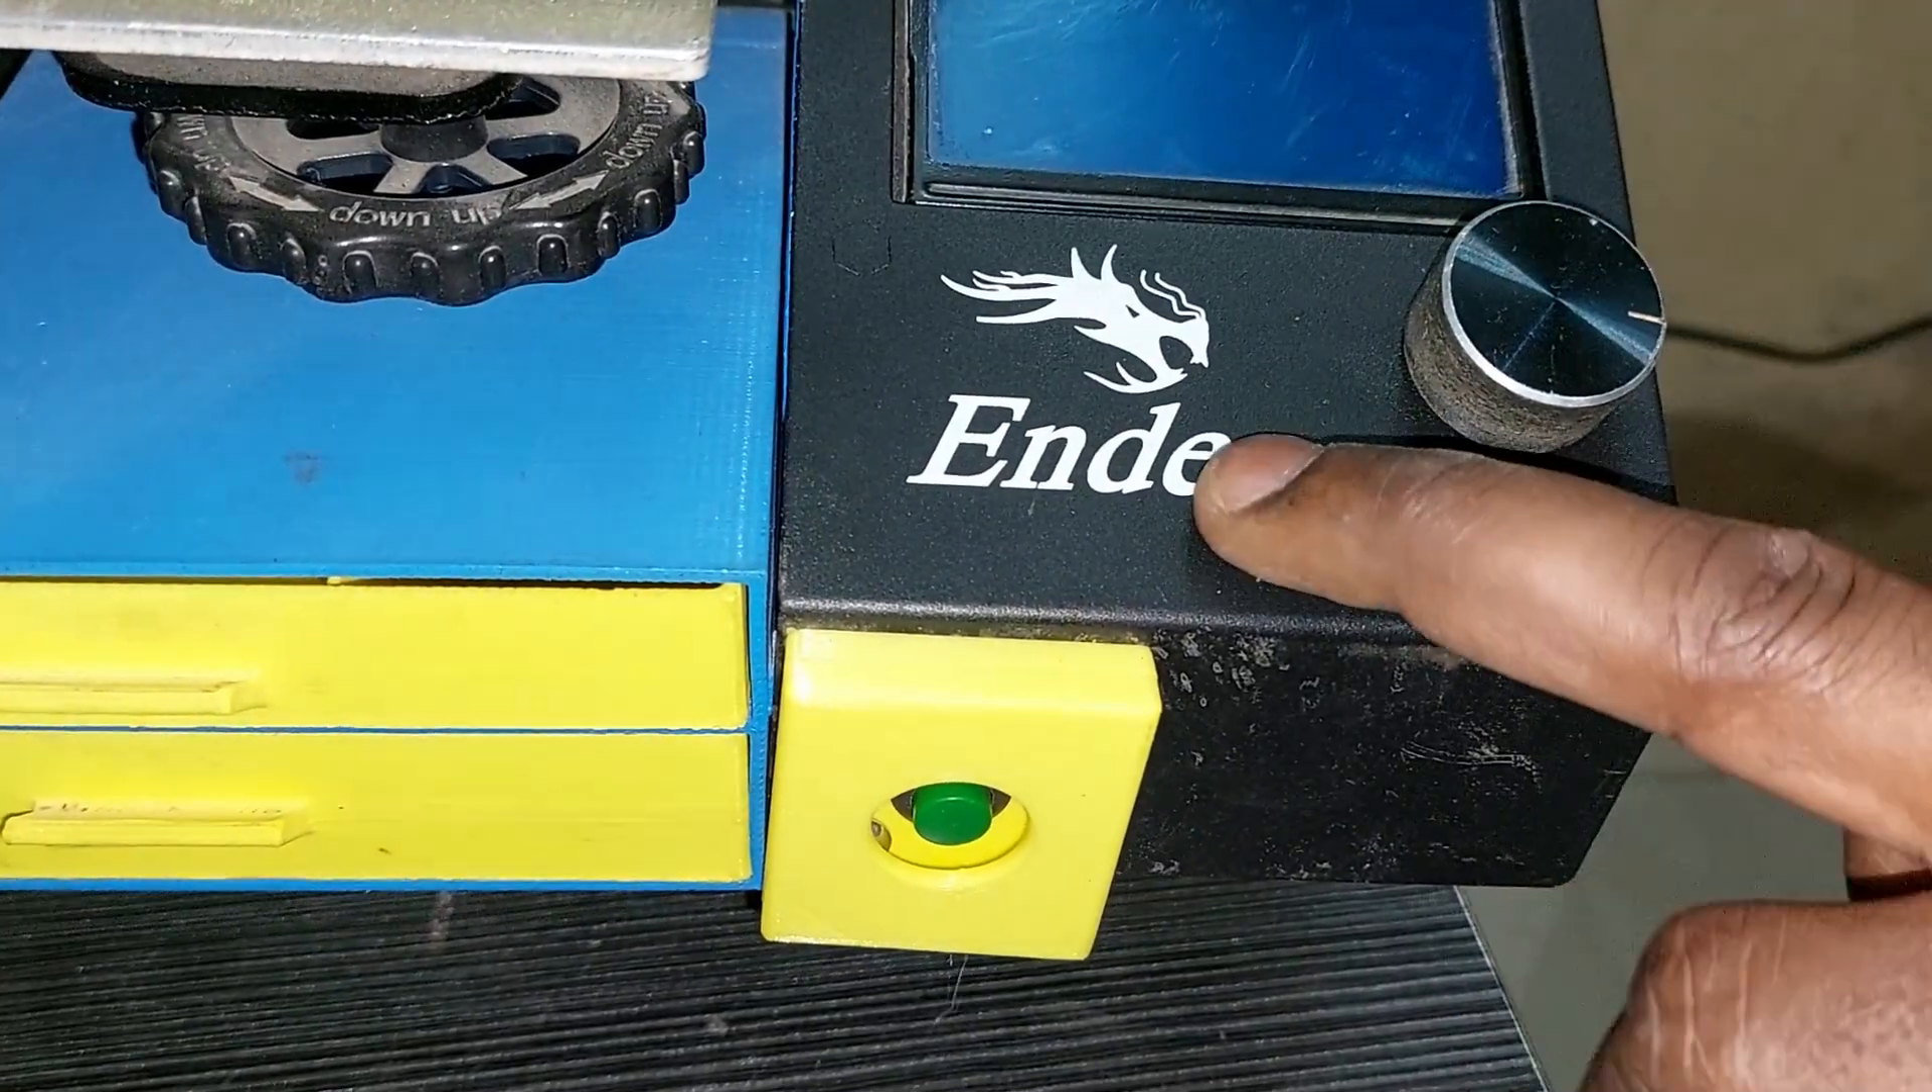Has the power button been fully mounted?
Yes.